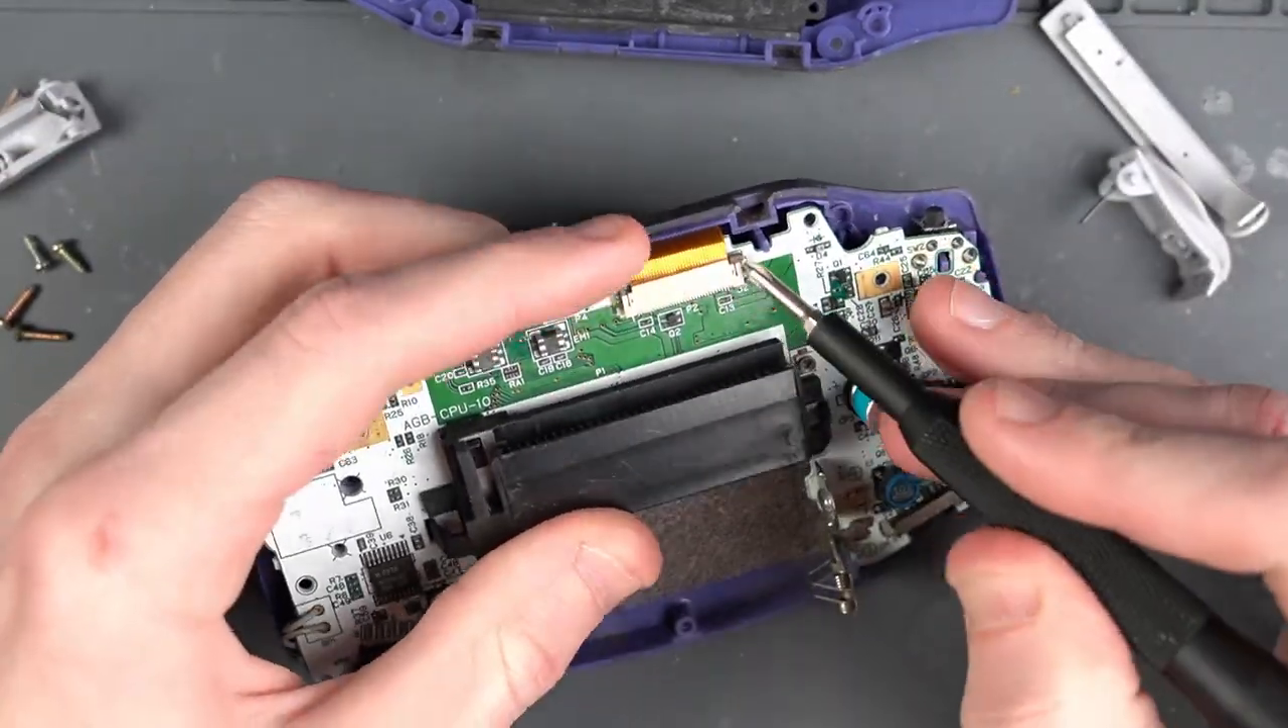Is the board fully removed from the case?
No.